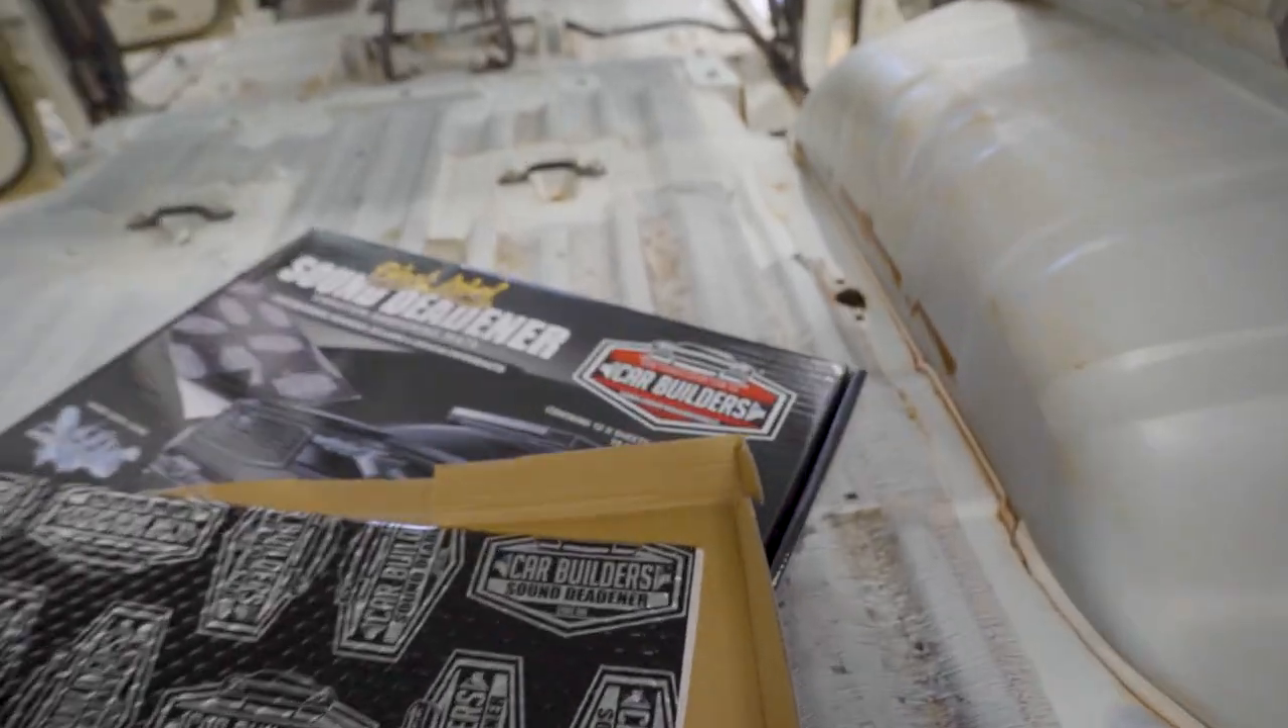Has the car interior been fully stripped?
Yes.